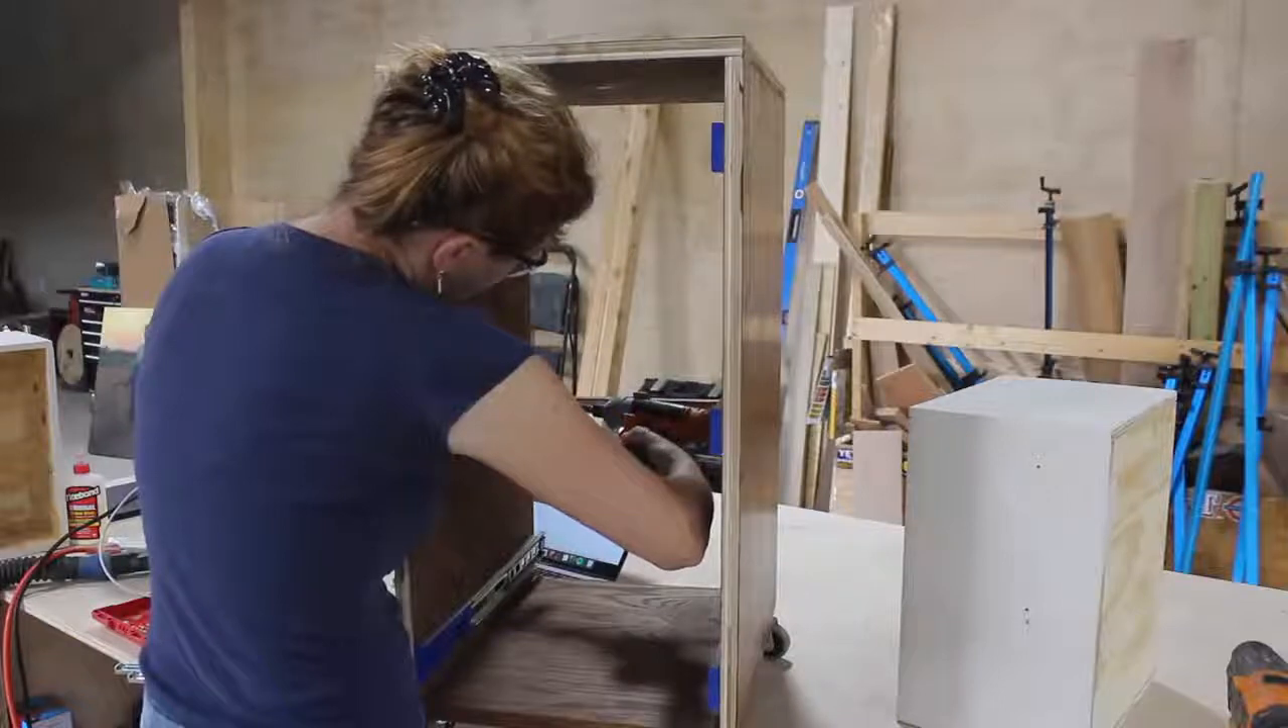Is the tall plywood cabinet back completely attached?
No.